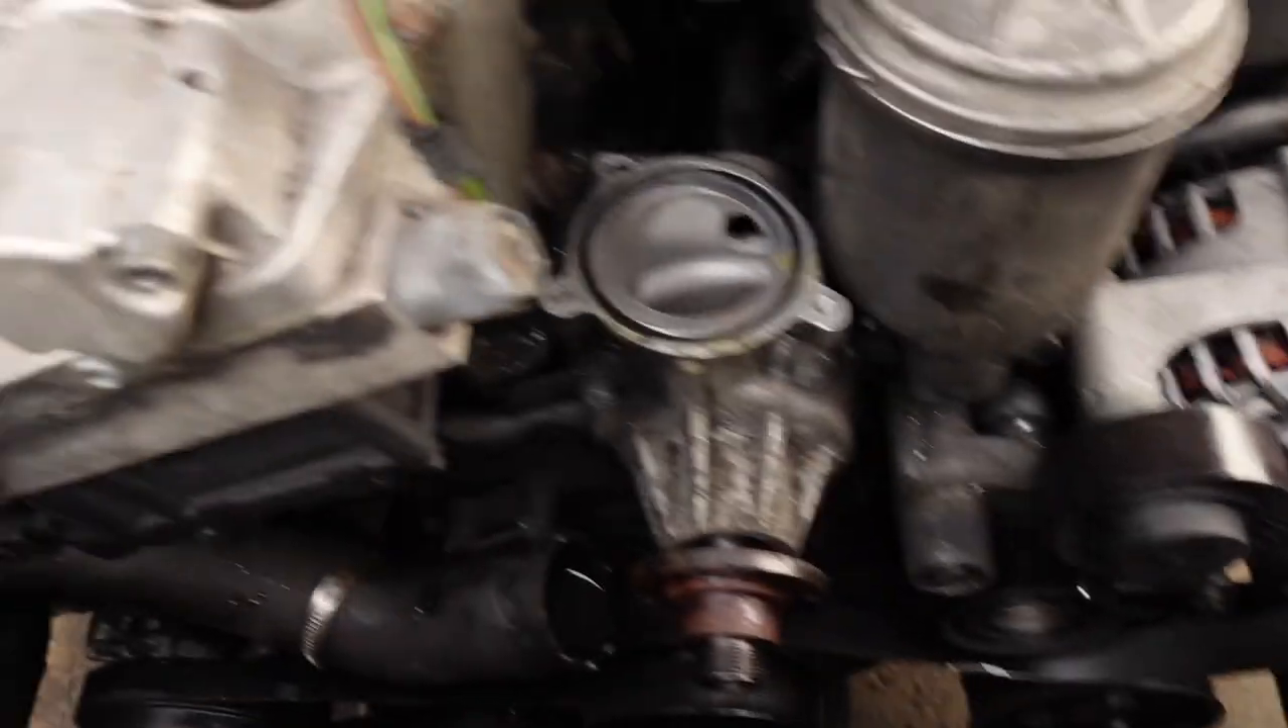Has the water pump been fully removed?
No.